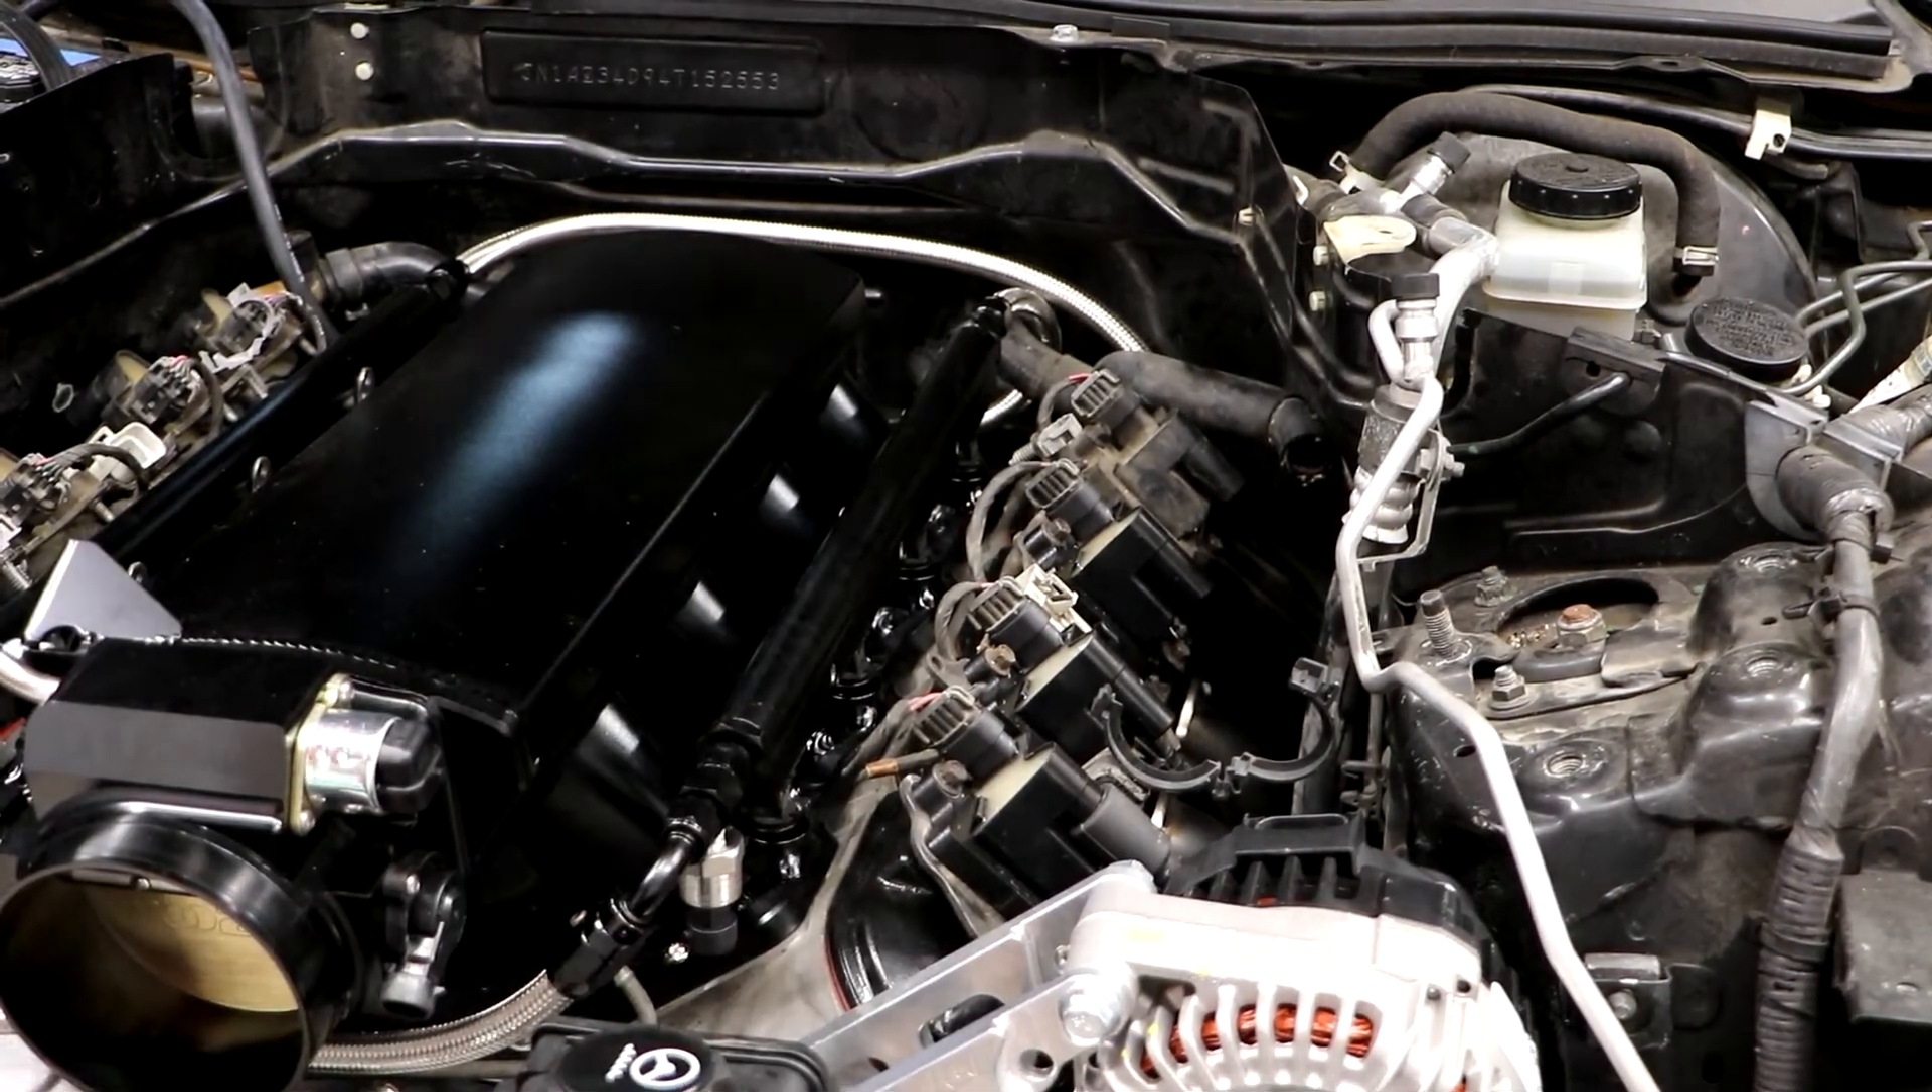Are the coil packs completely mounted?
Yes.